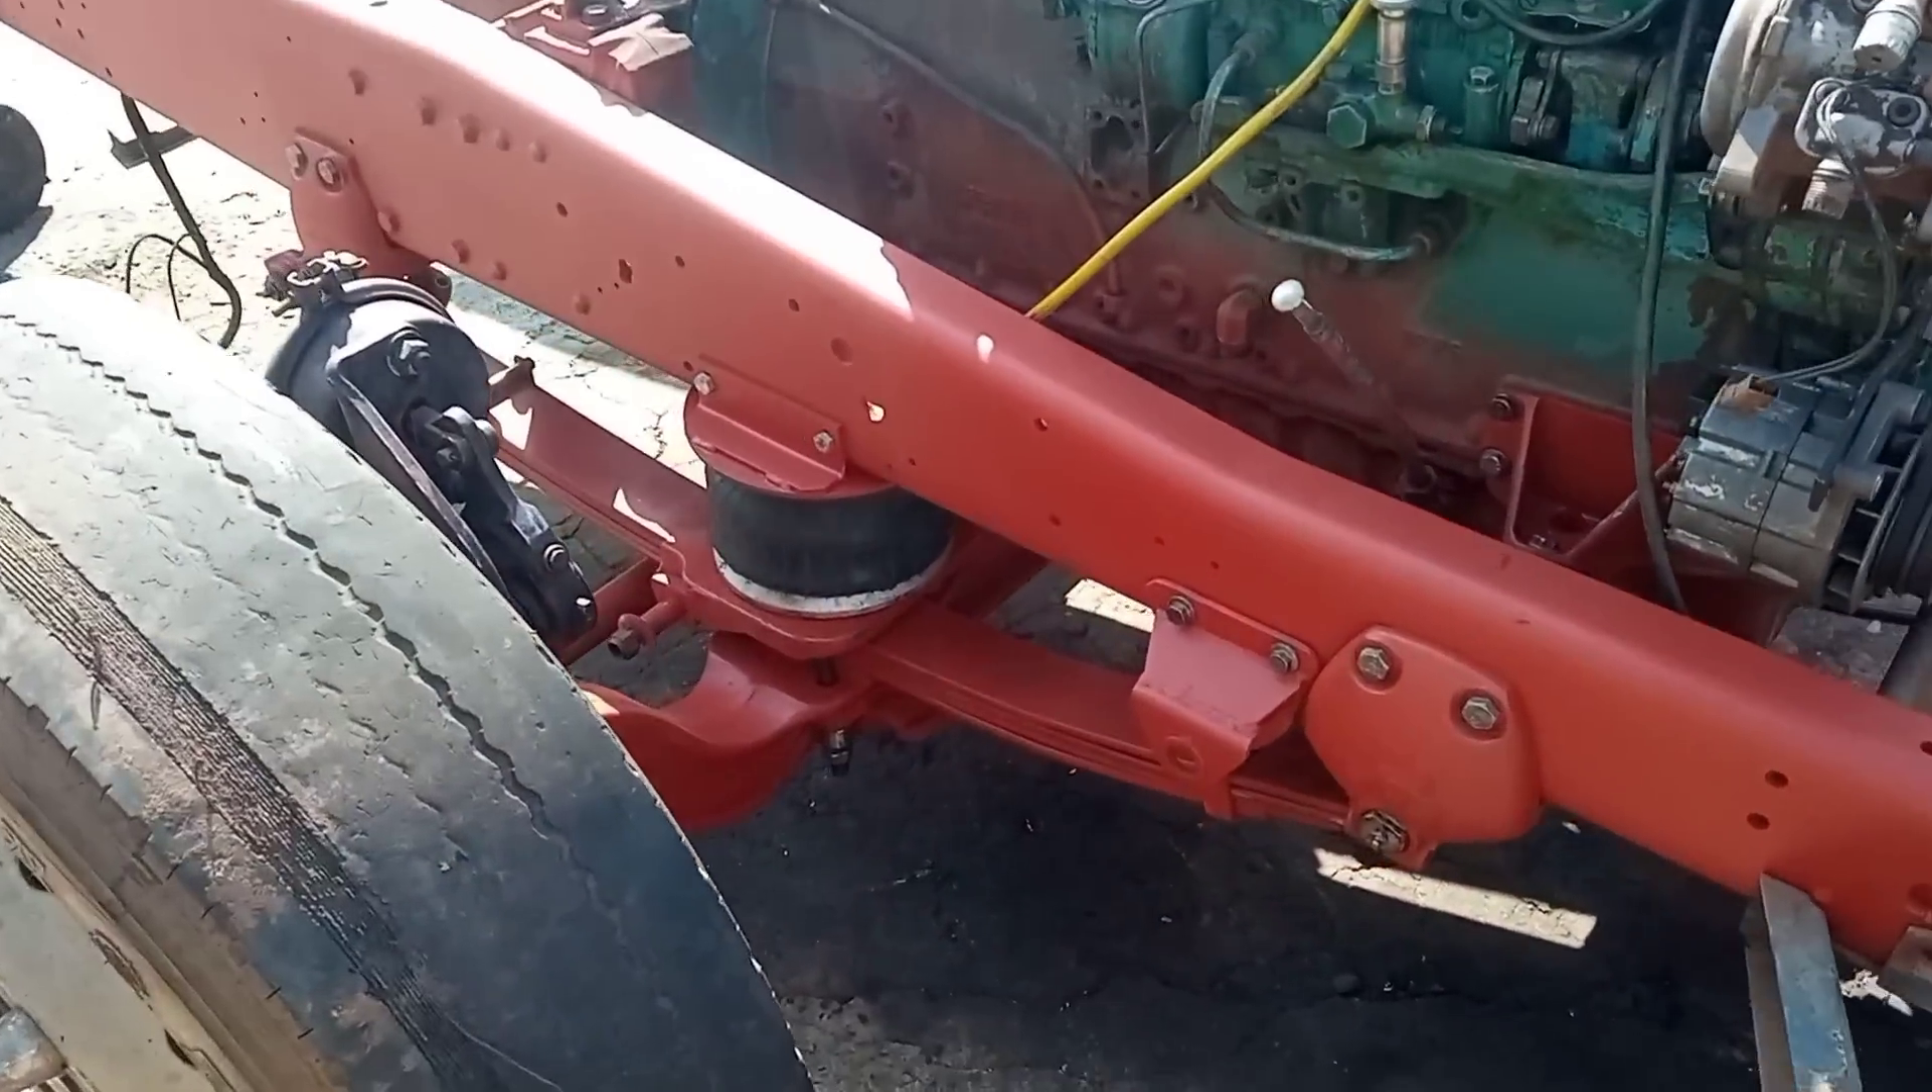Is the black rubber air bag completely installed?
Yes.